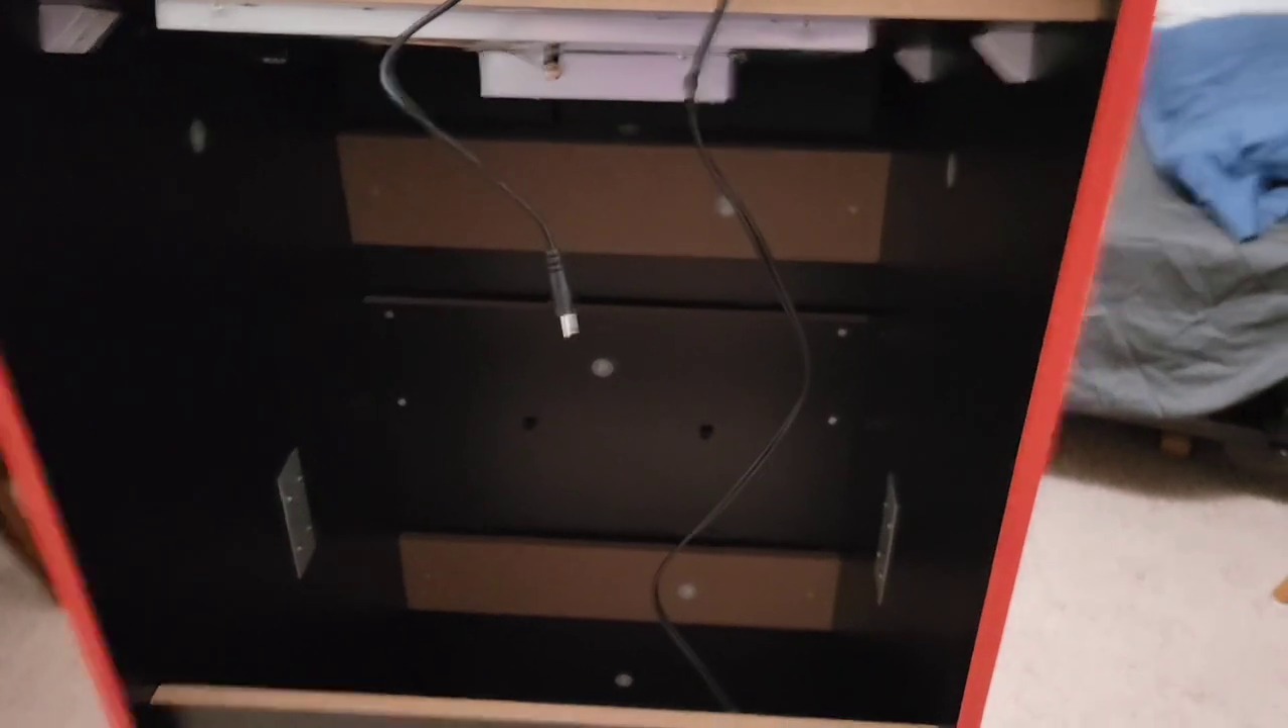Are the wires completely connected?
No.